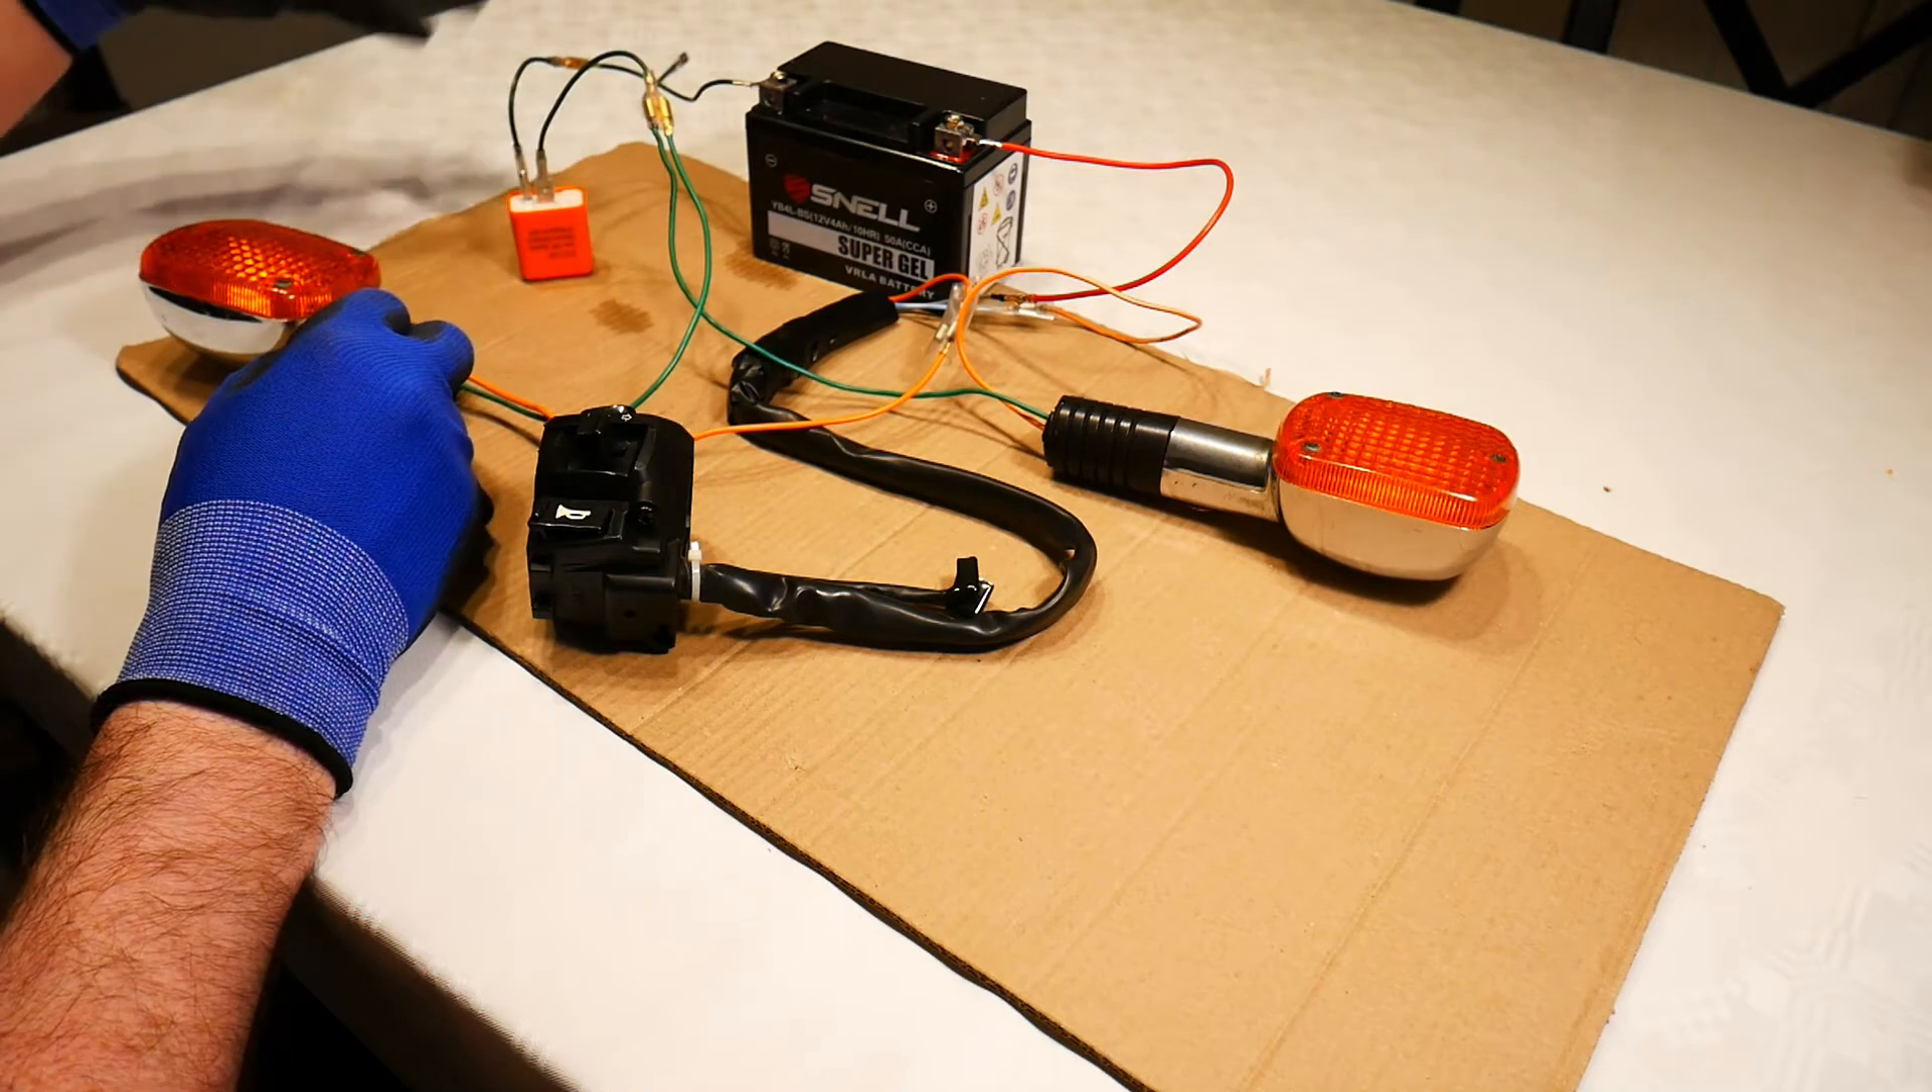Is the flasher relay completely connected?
Yes.